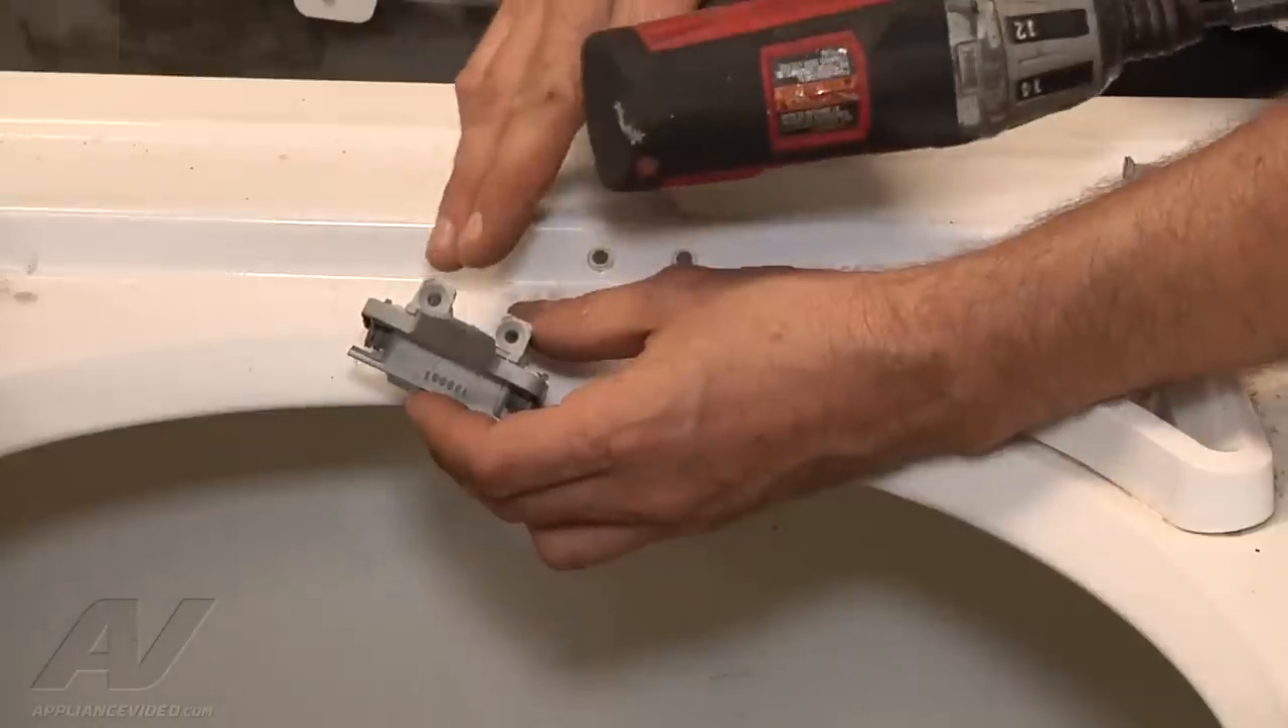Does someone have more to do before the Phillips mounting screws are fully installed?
Yes.